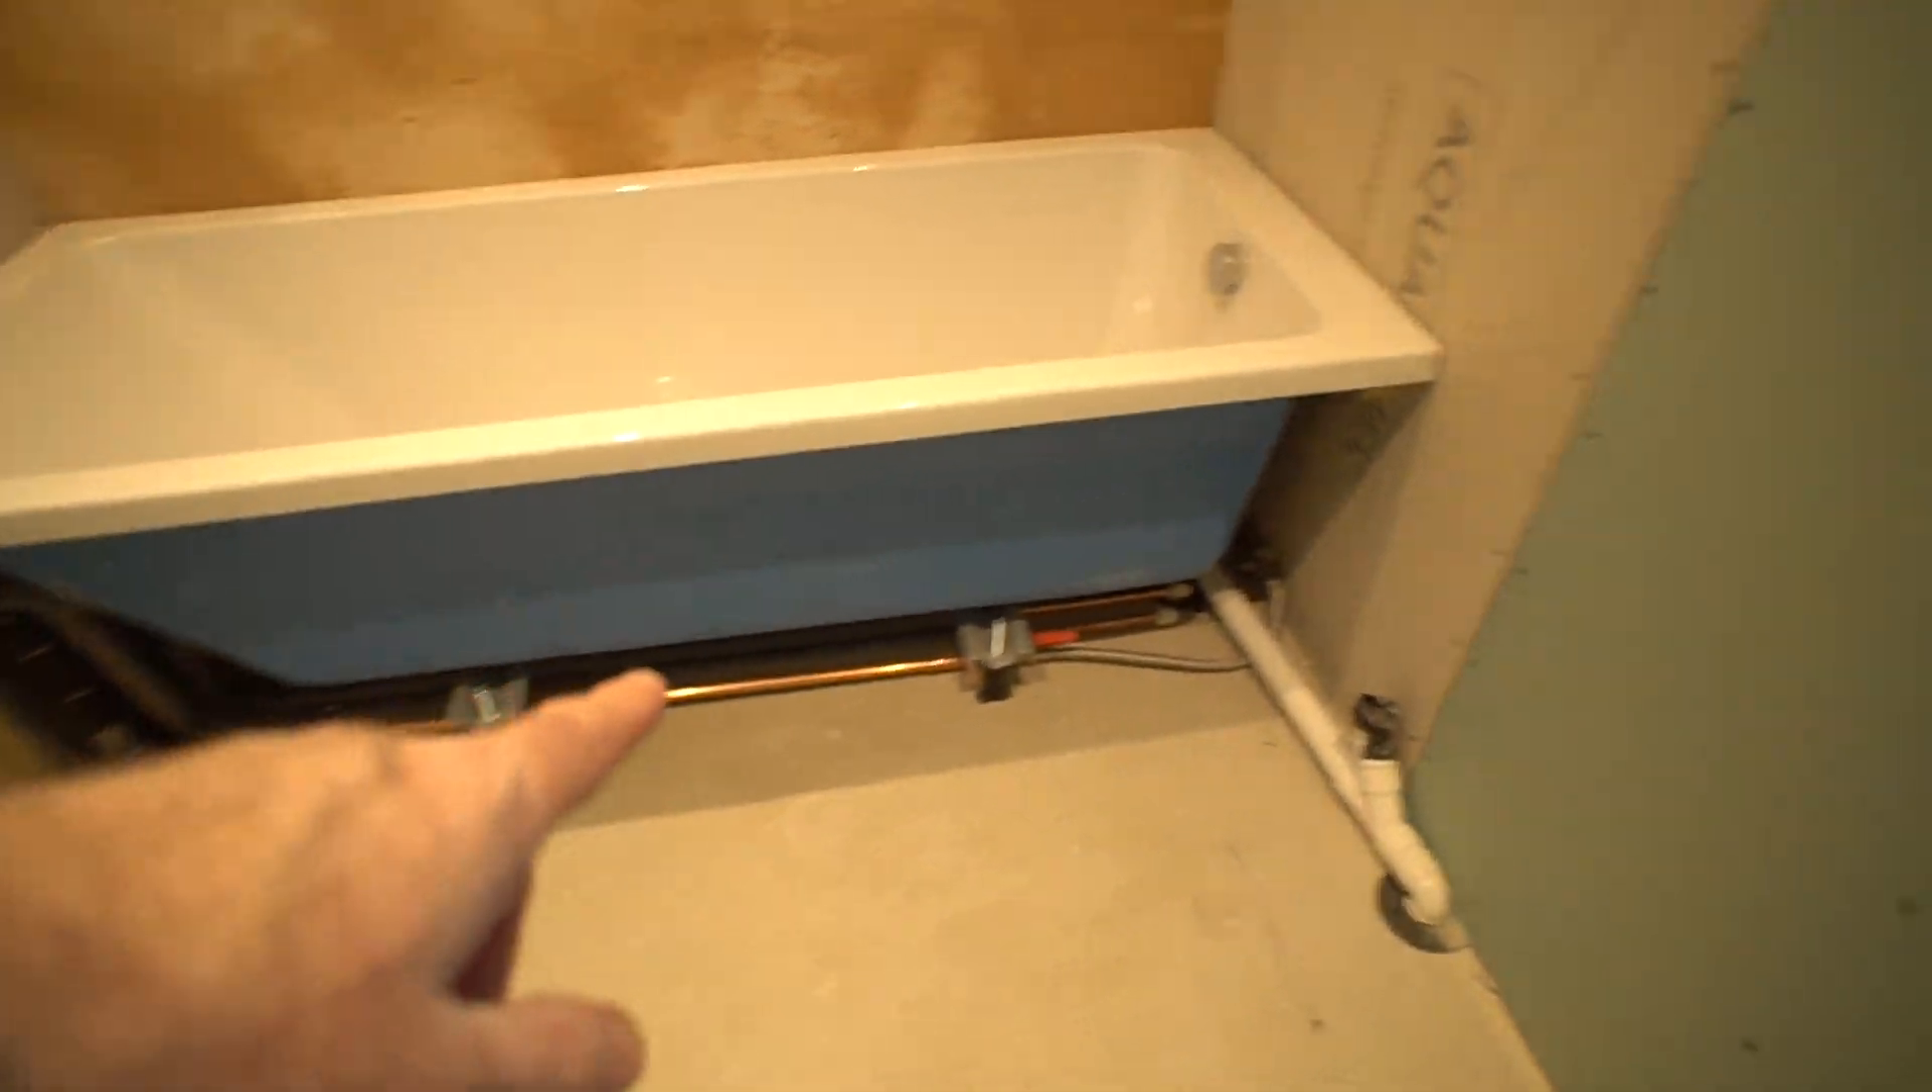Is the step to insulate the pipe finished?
No.